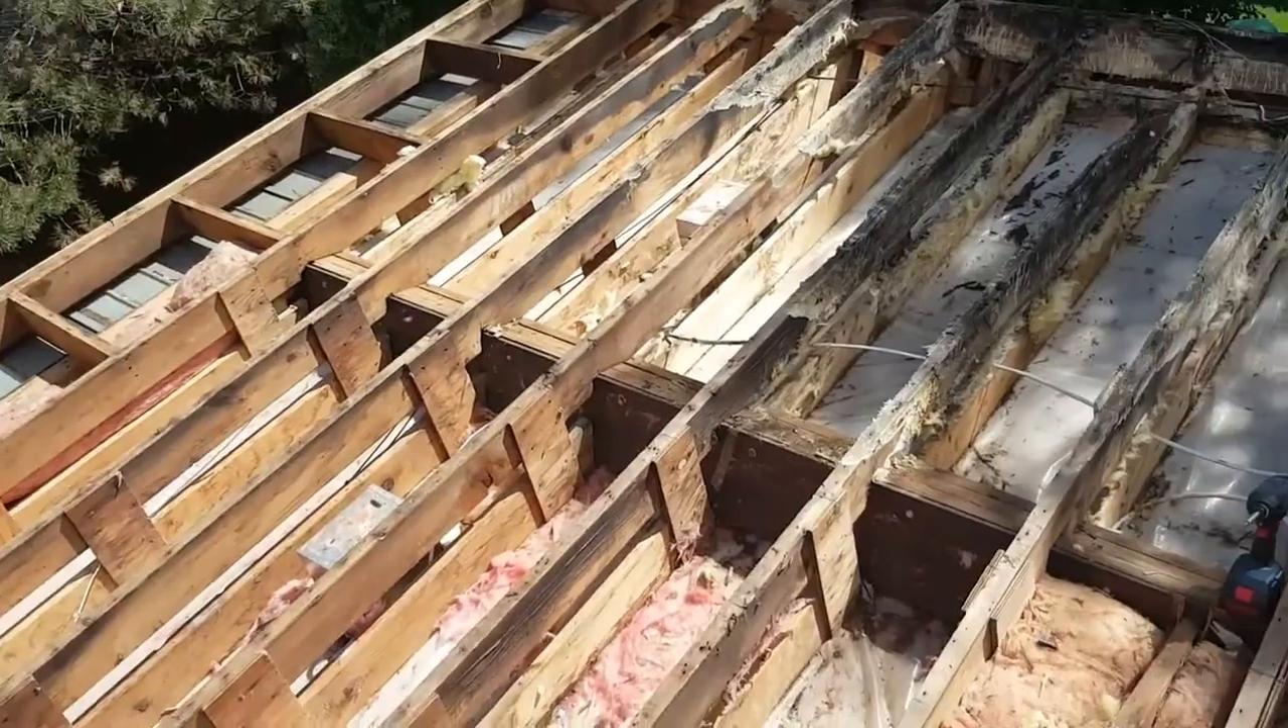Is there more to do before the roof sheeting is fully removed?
No.